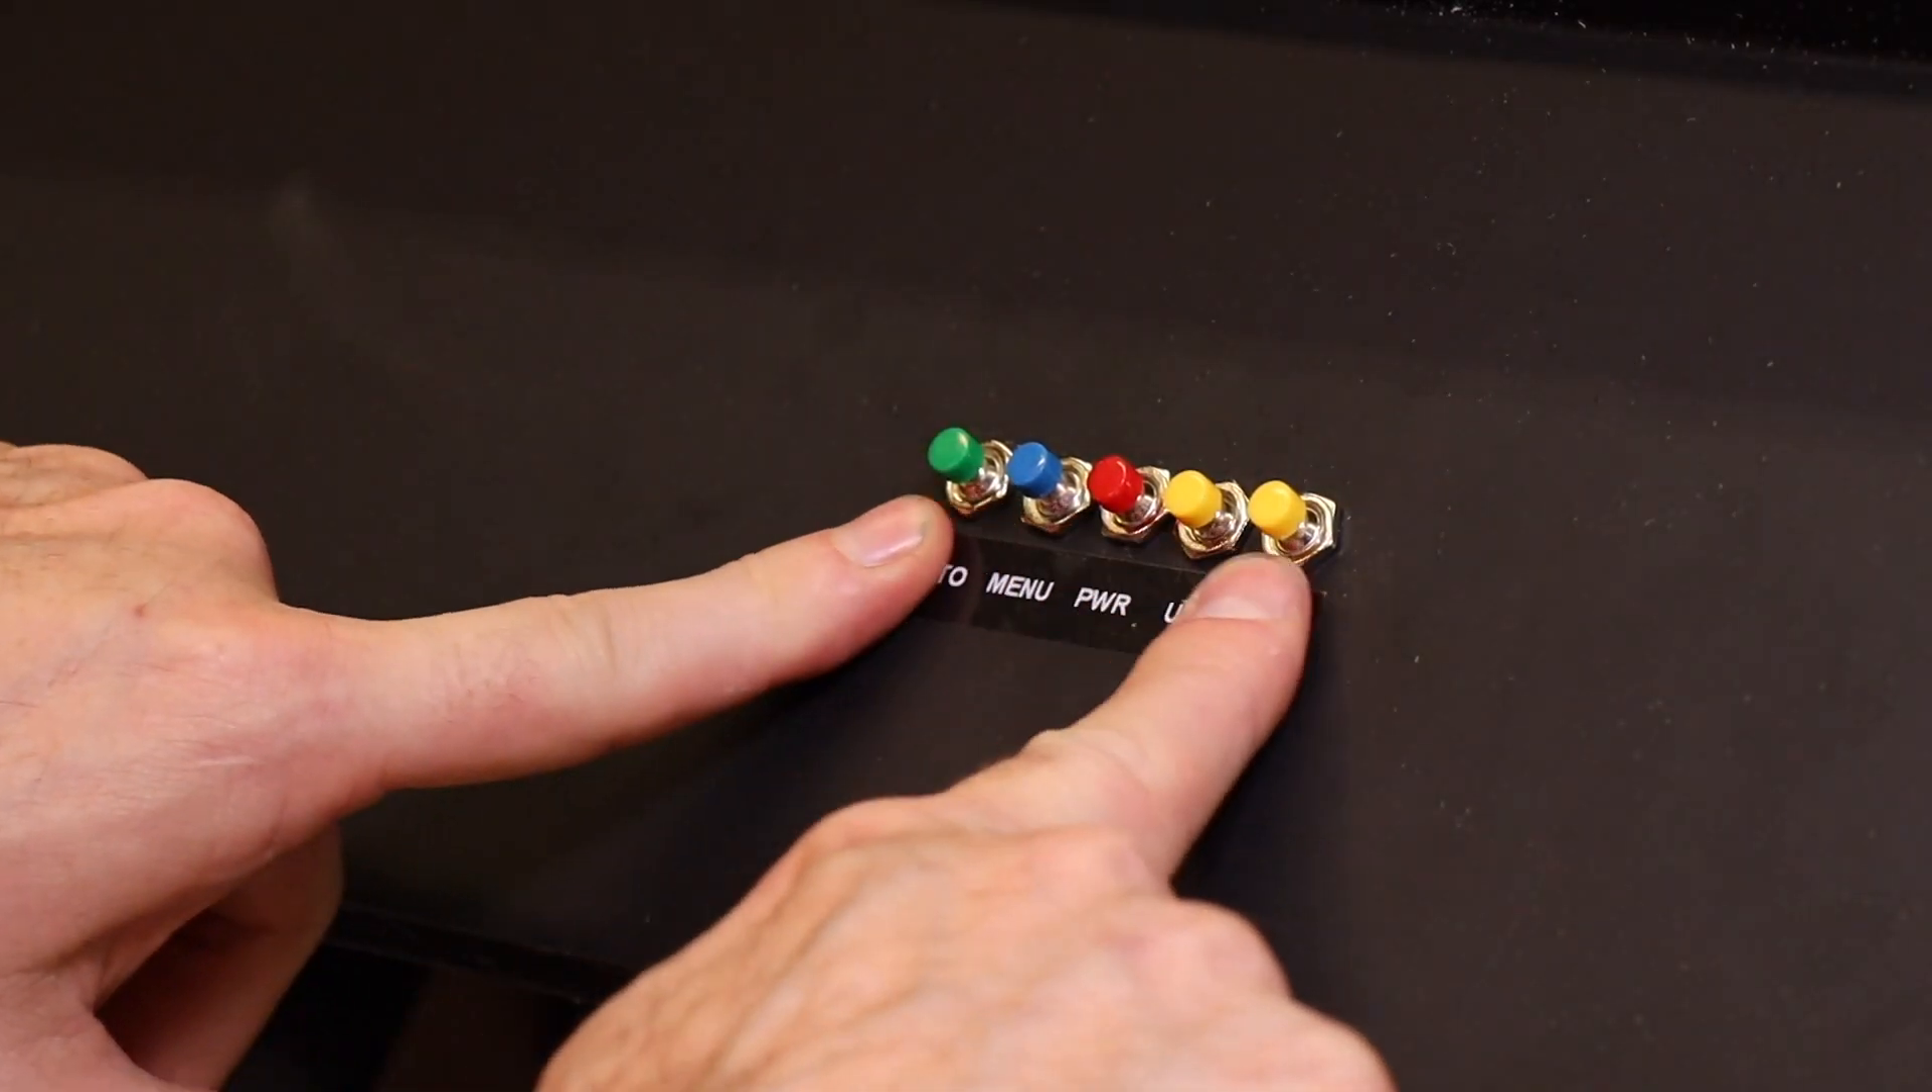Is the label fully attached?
Yes.